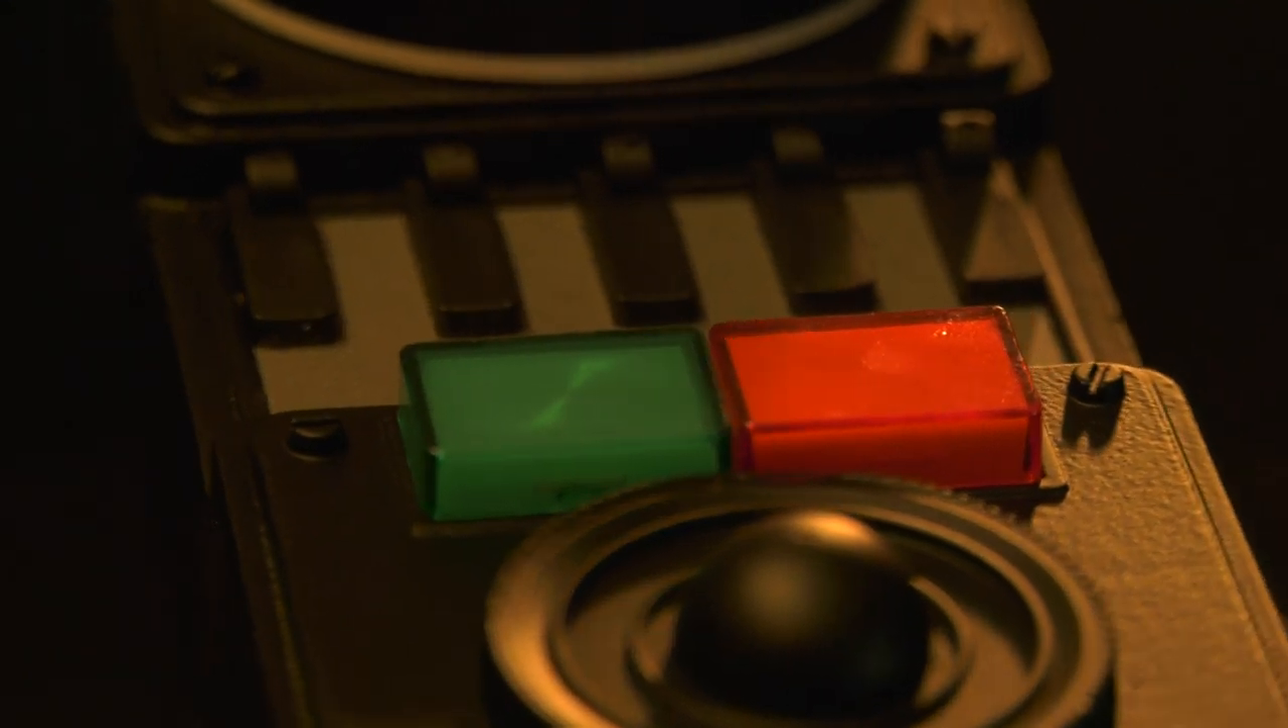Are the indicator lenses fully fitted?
Yes.